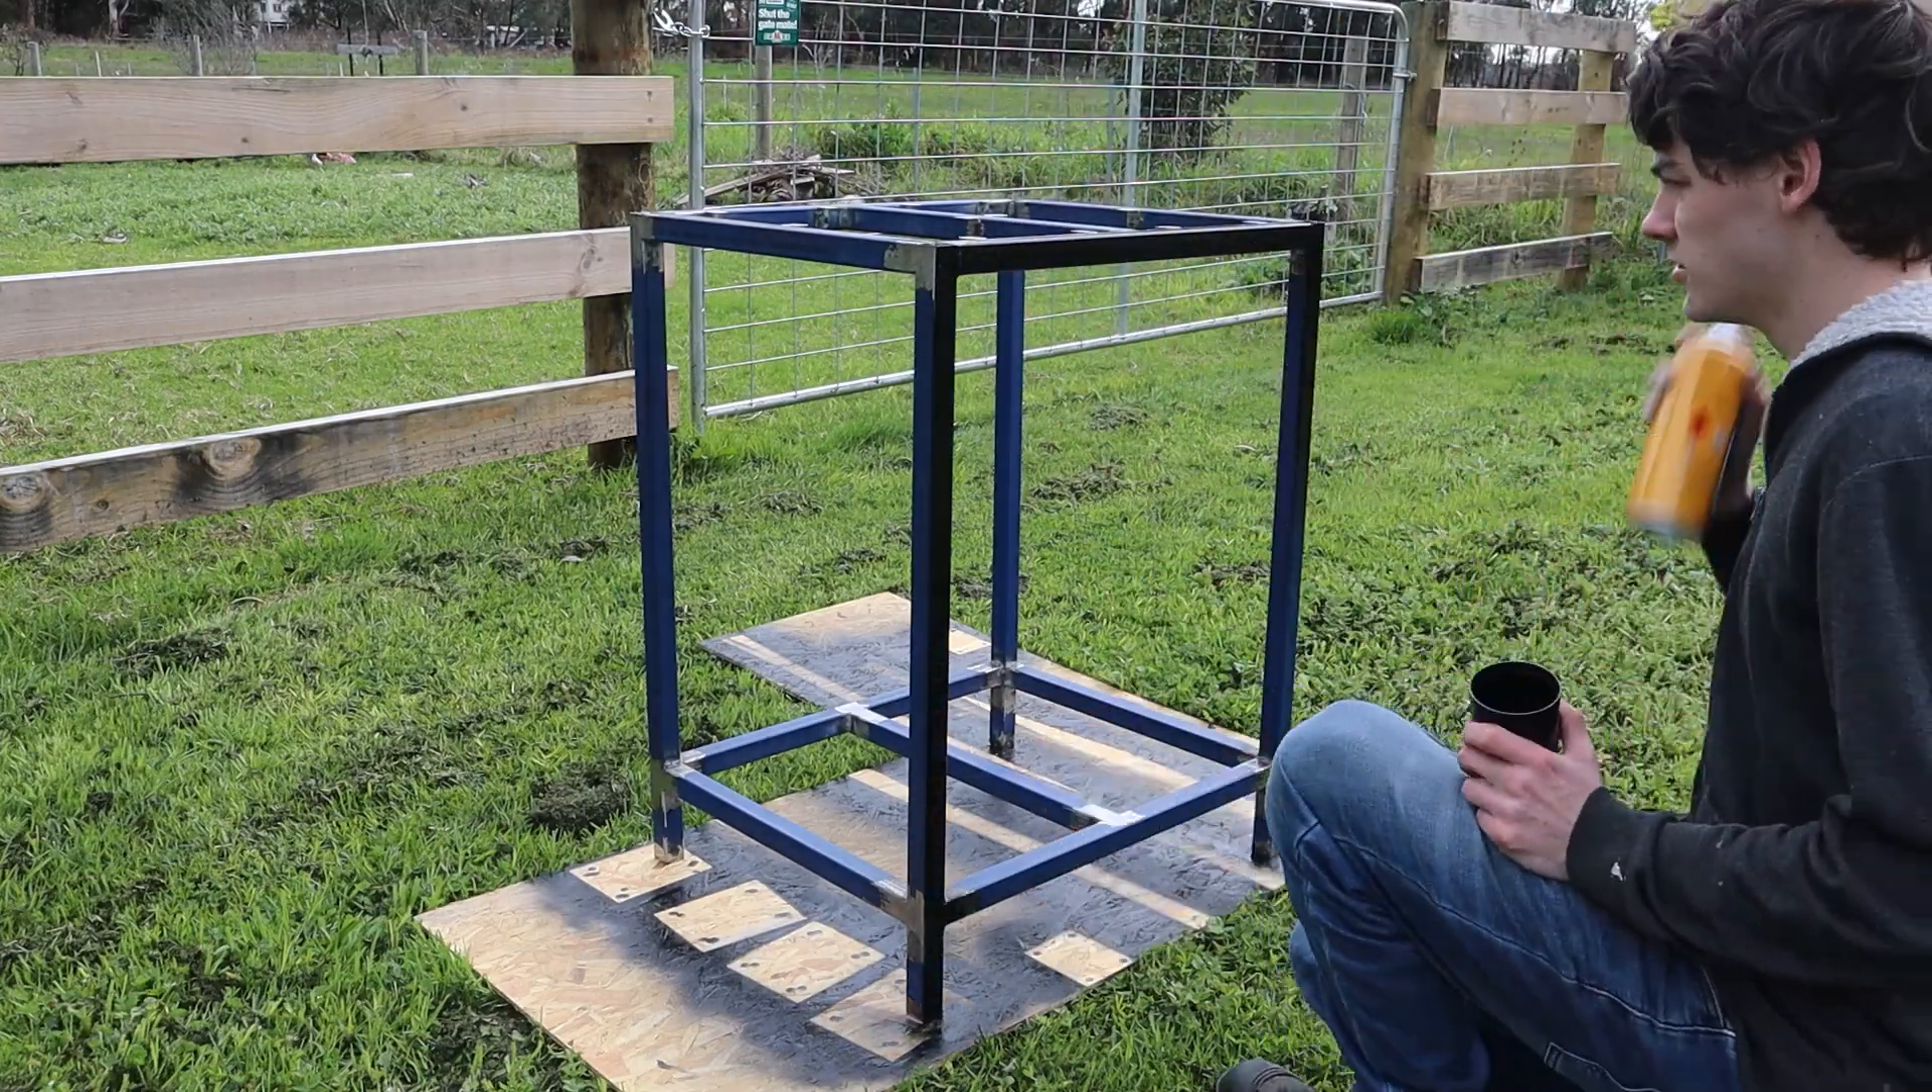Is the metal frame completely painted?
No.